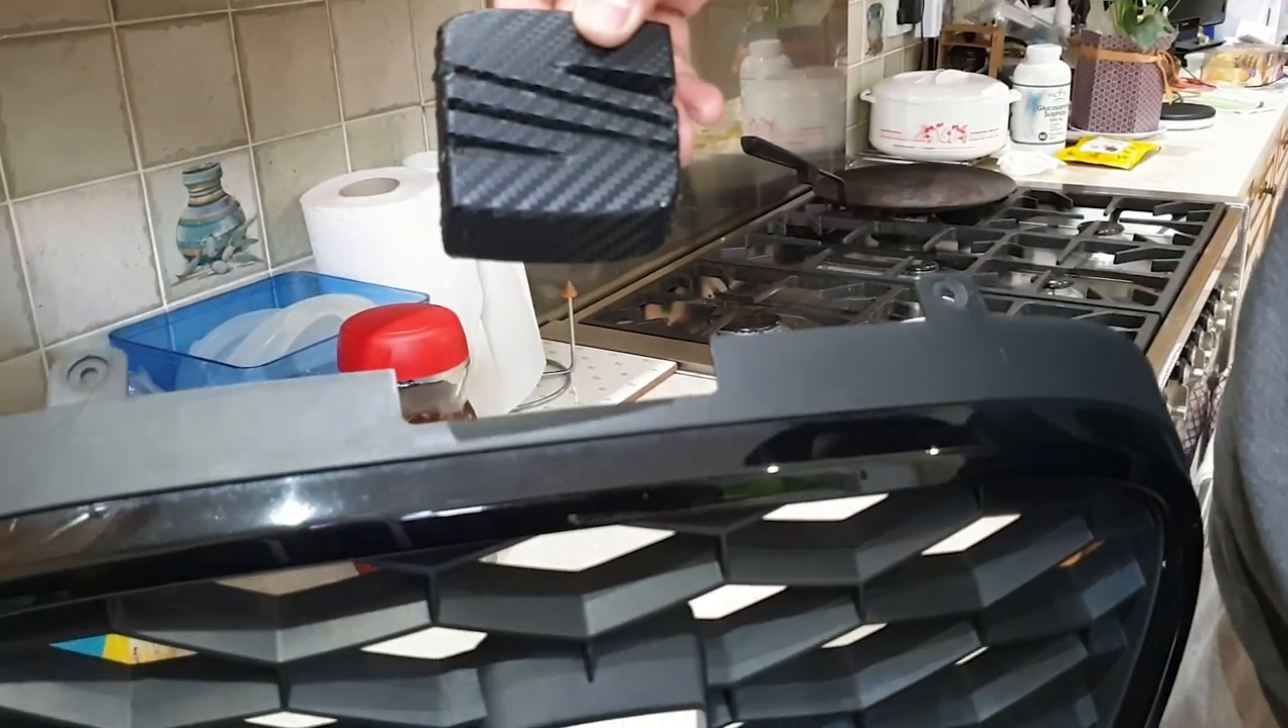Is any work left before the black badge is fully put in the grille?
Yes.